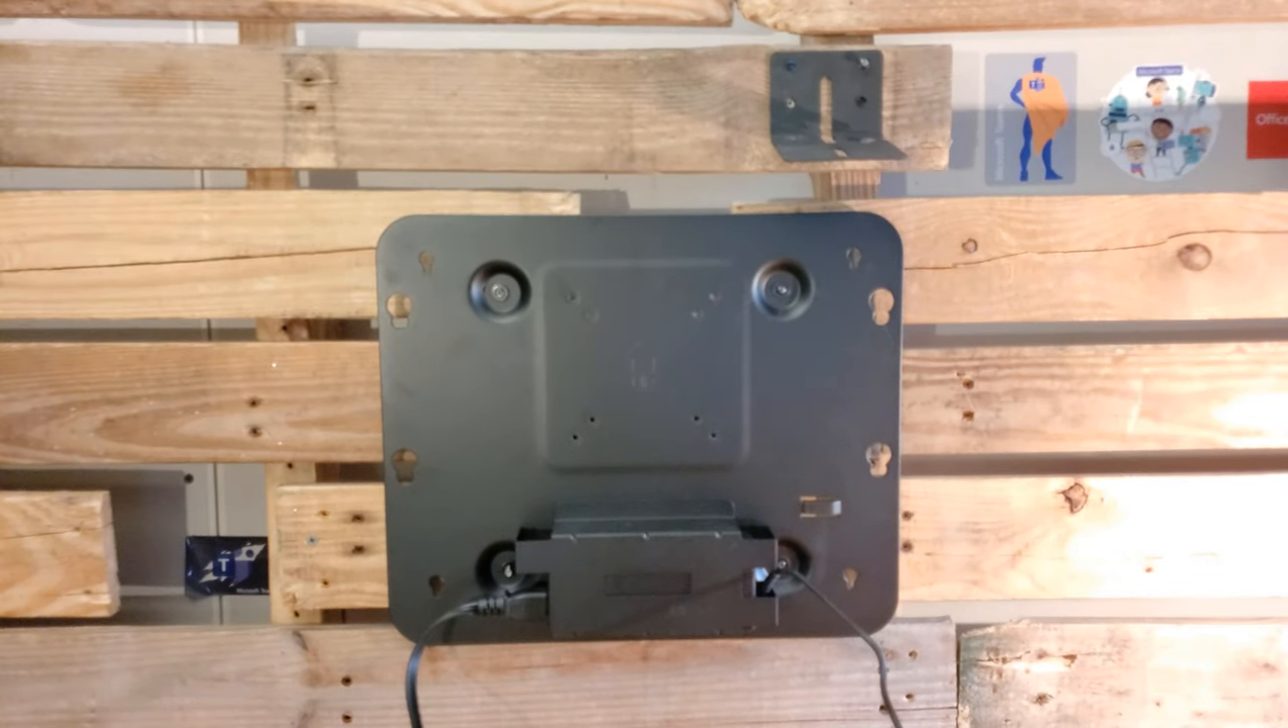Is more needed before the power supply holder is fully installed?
No.